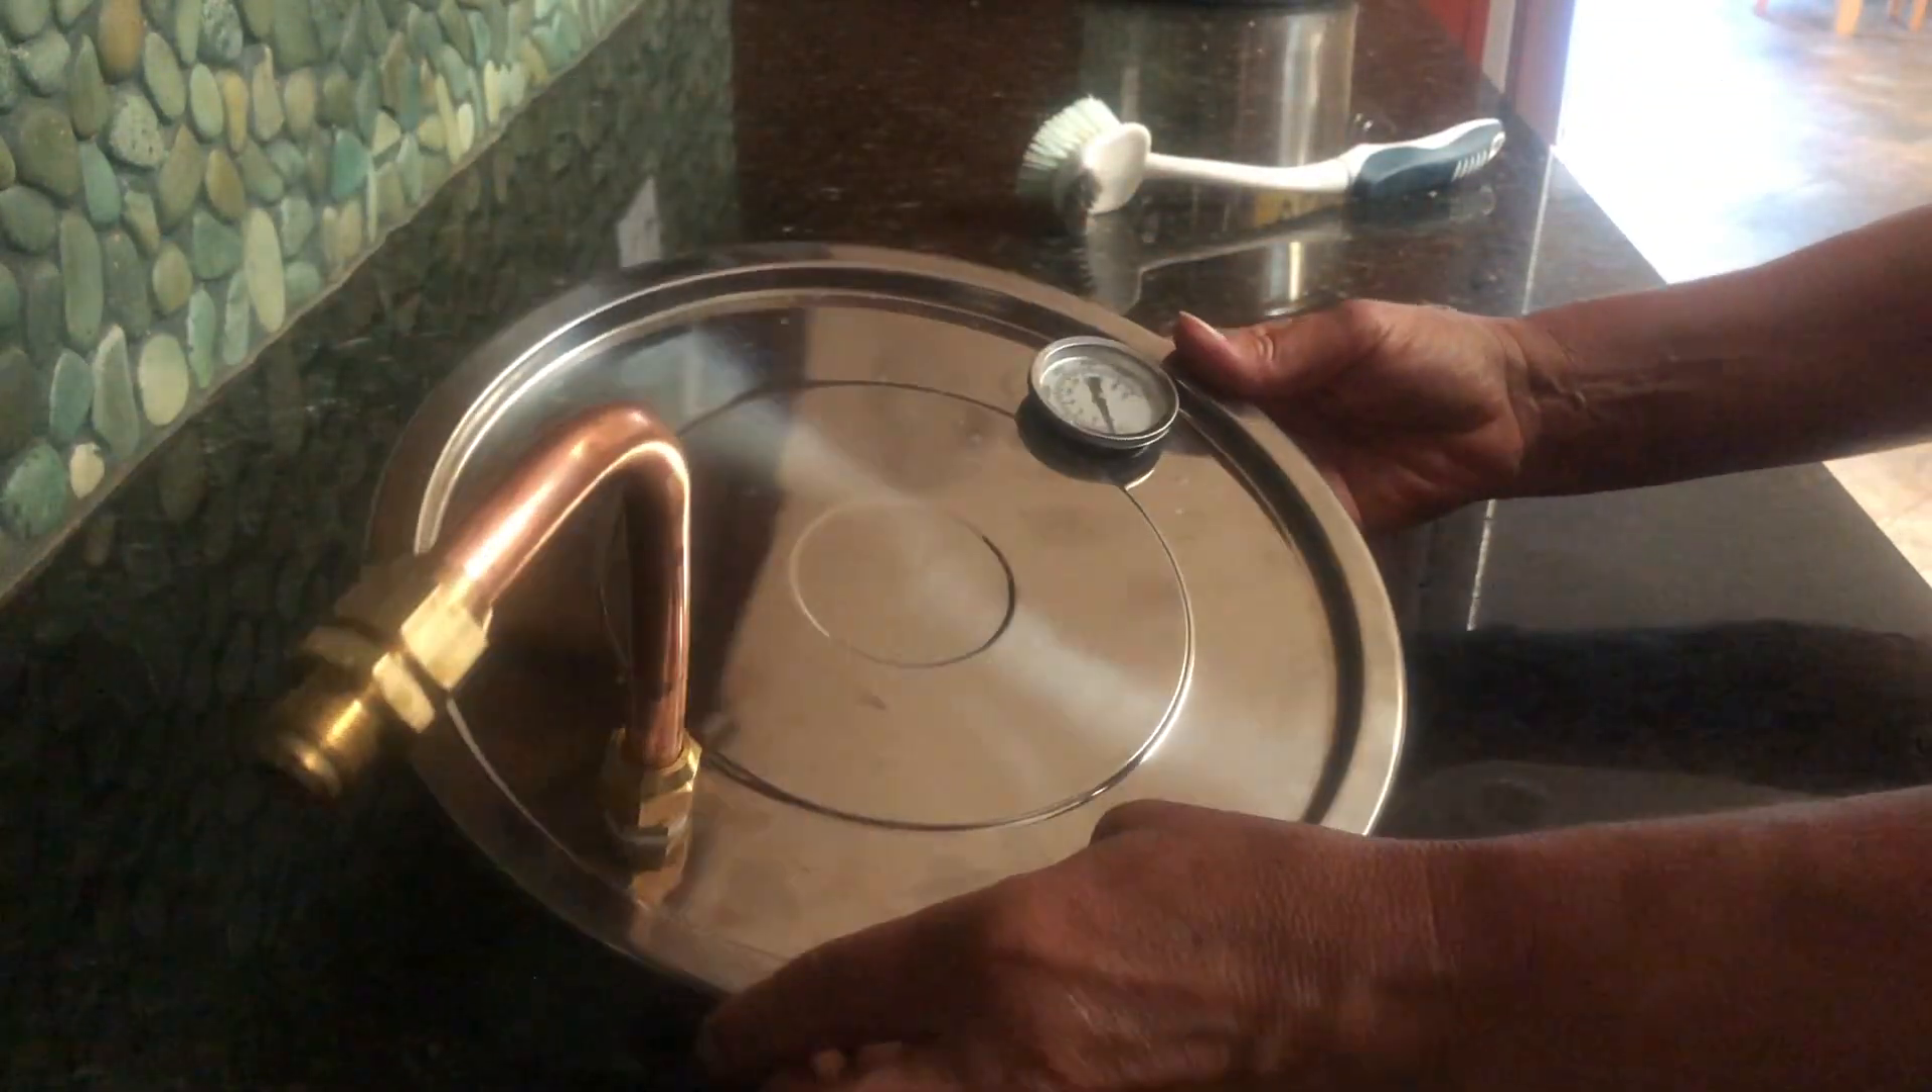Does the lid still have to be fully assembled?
No.